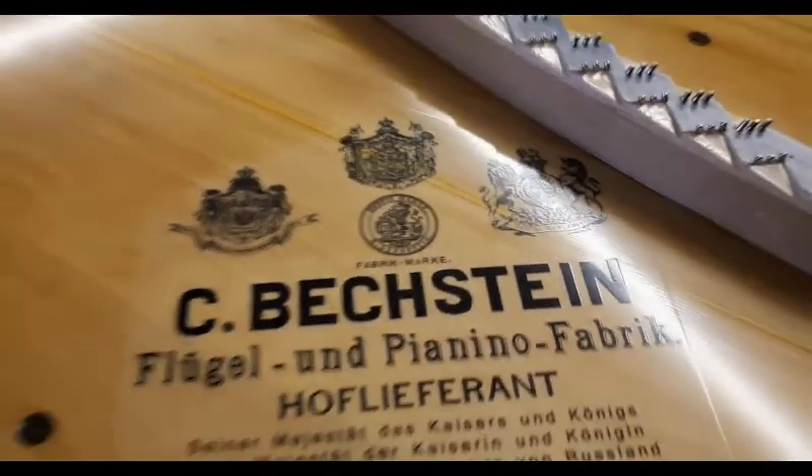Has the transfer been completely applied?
Yes.